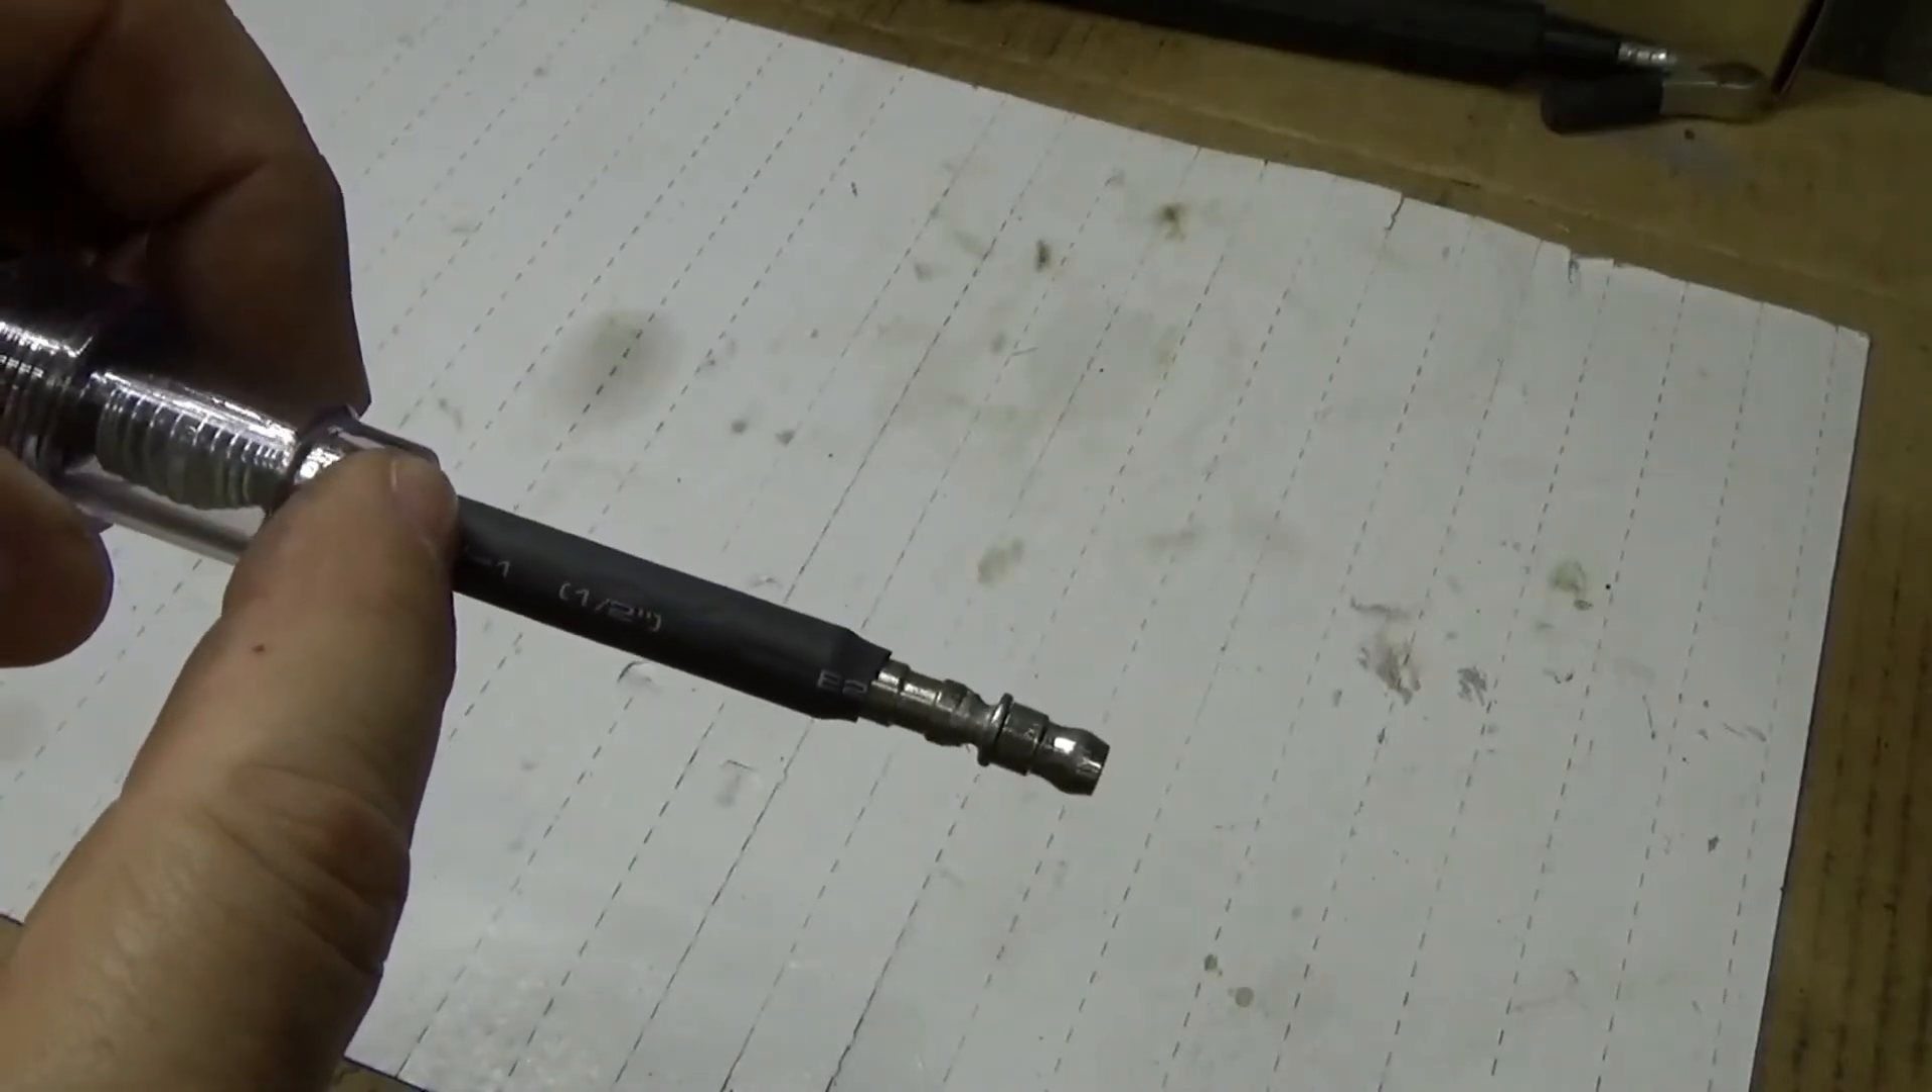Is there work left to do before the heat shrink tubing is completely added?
No.